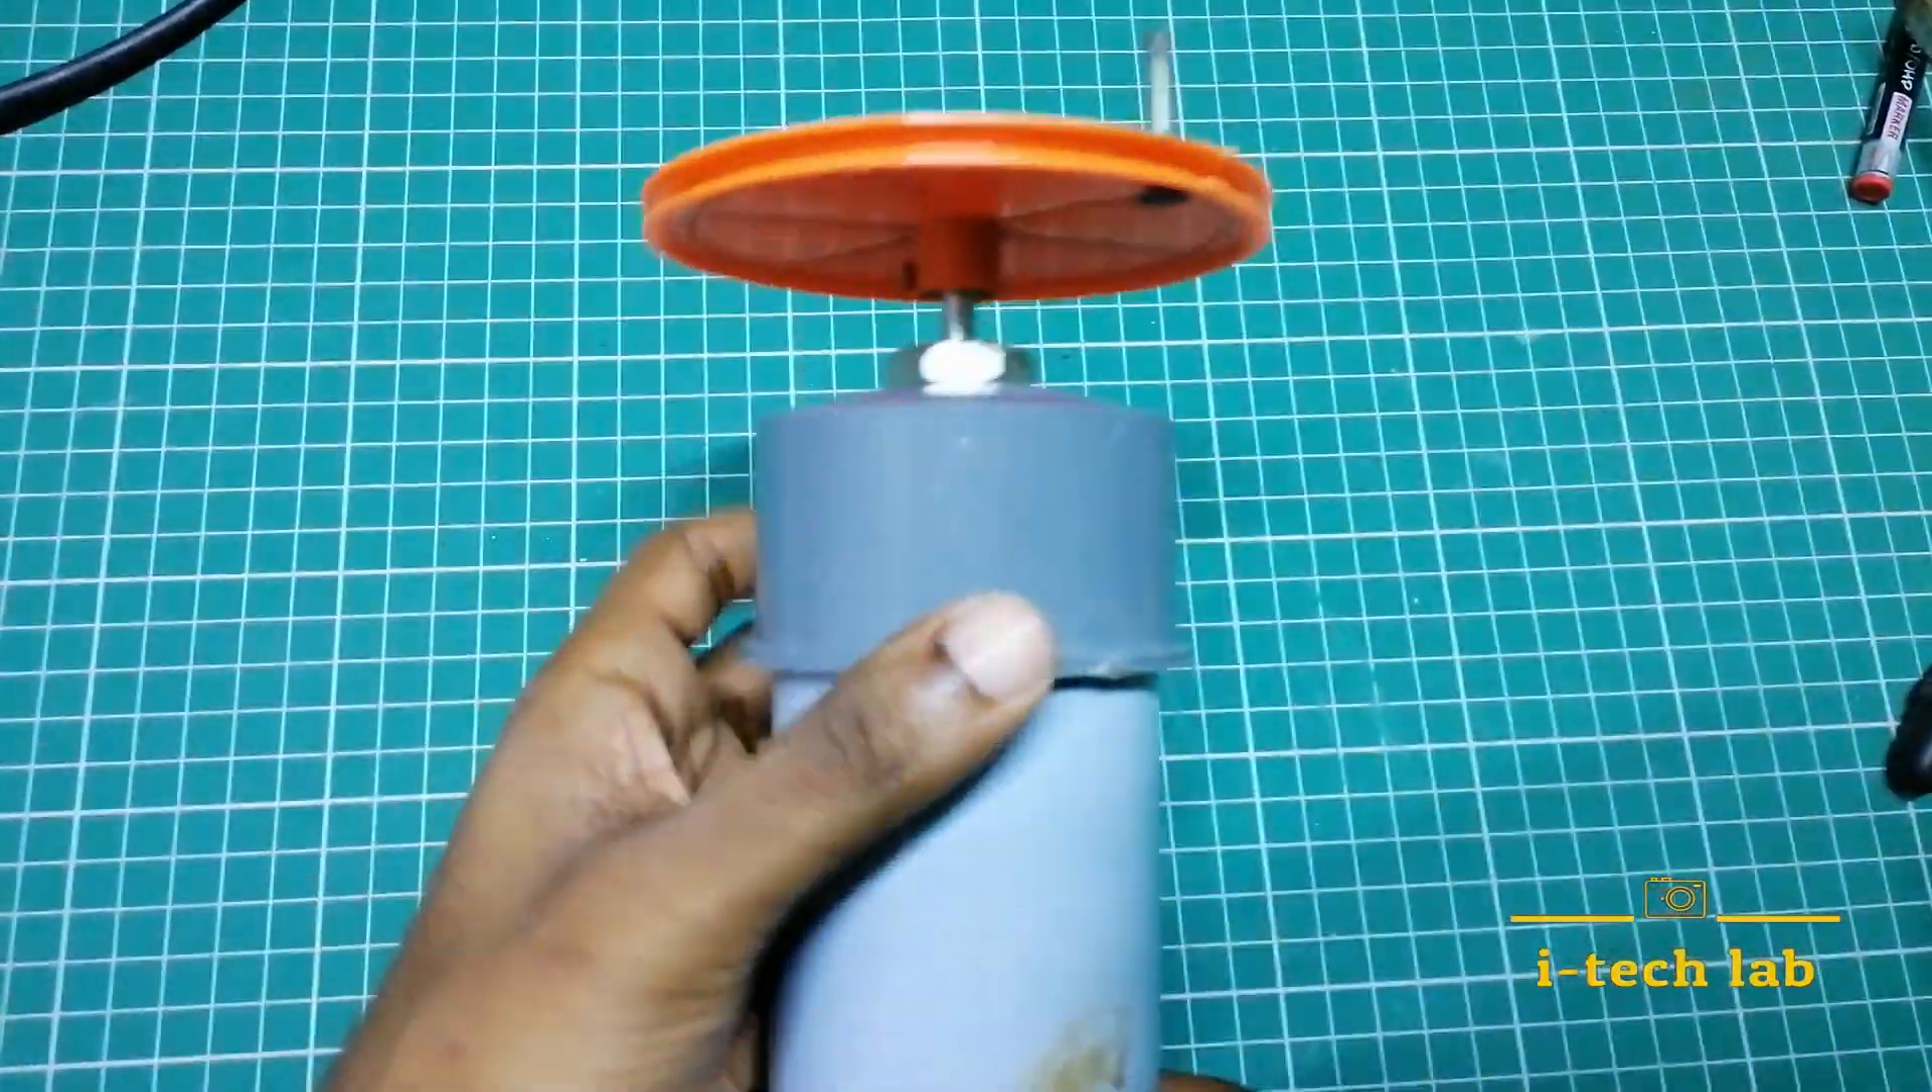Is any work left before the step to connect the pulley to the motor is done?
No.